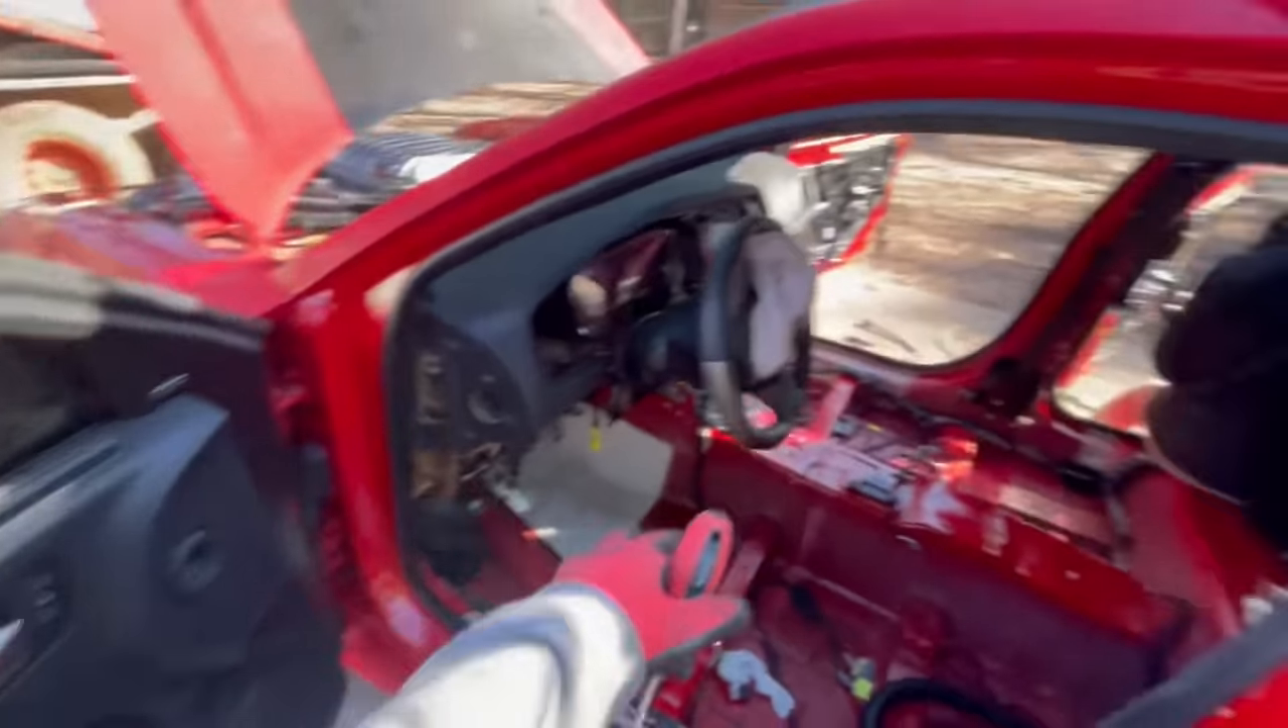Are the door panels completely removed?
No.